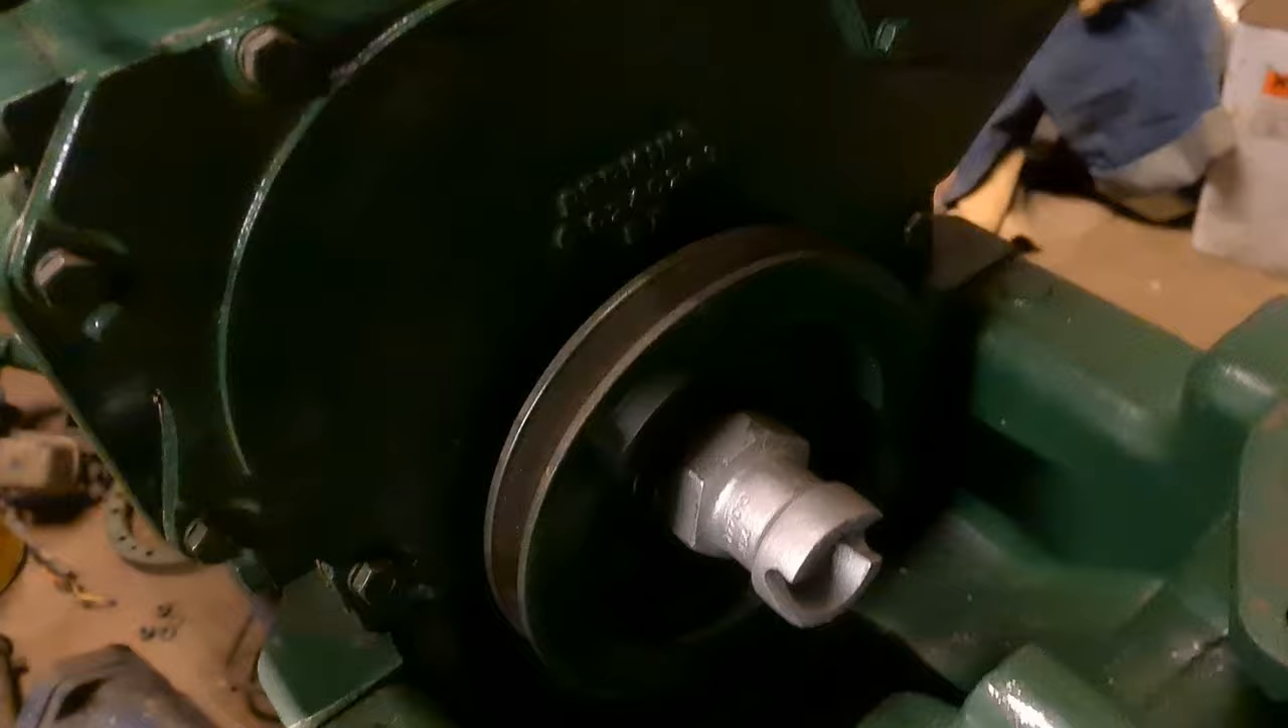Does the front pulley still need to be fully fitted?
No.